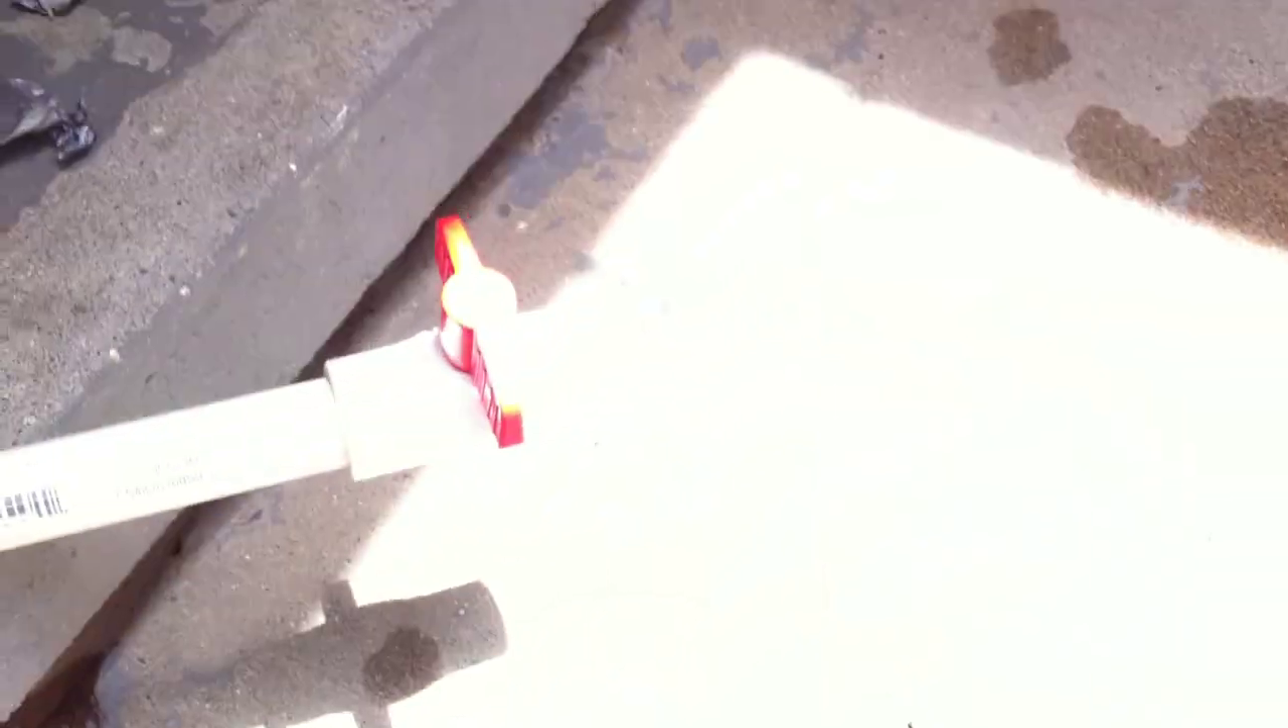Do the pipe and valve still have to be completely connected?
No.